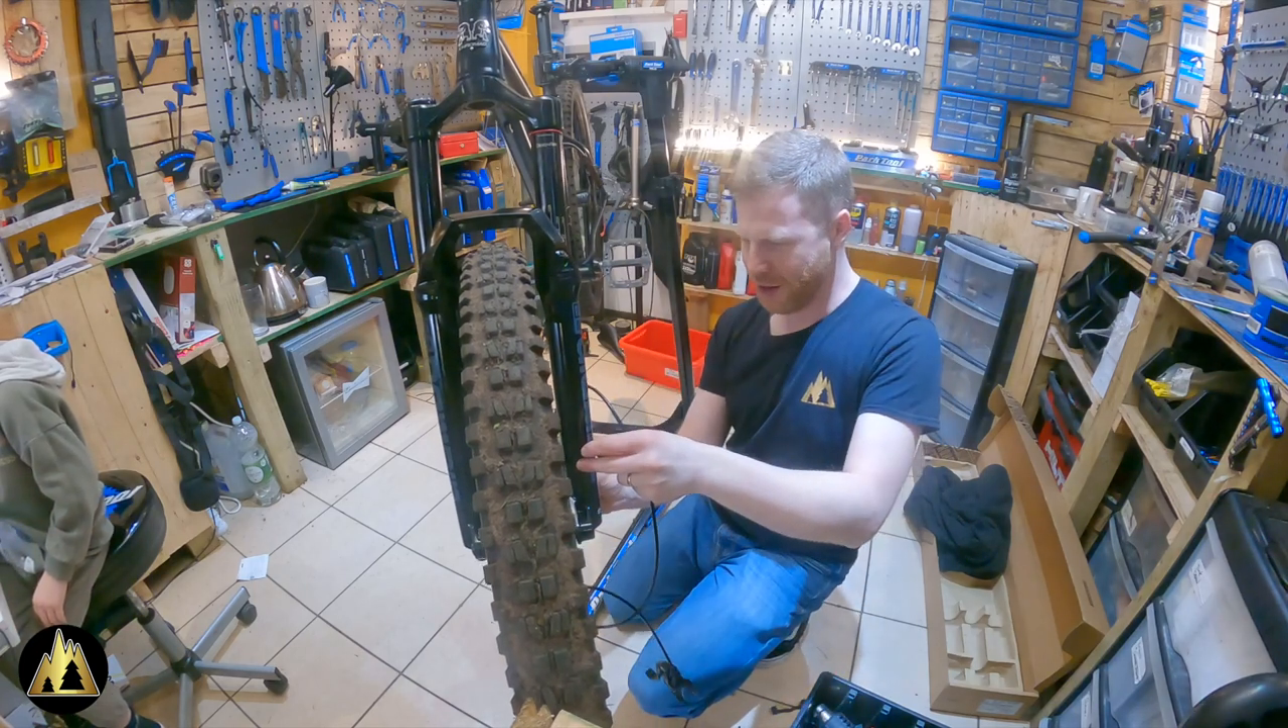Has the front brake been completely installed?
No.